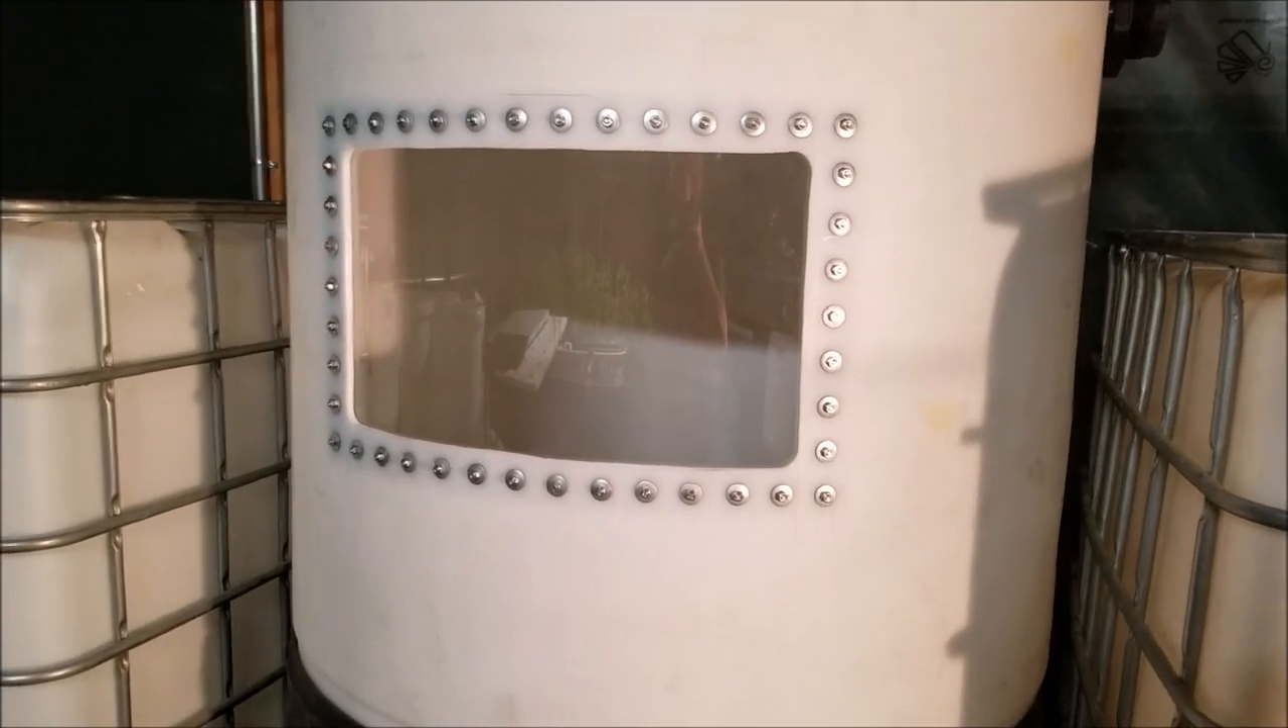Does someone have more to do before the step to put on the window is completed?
No.